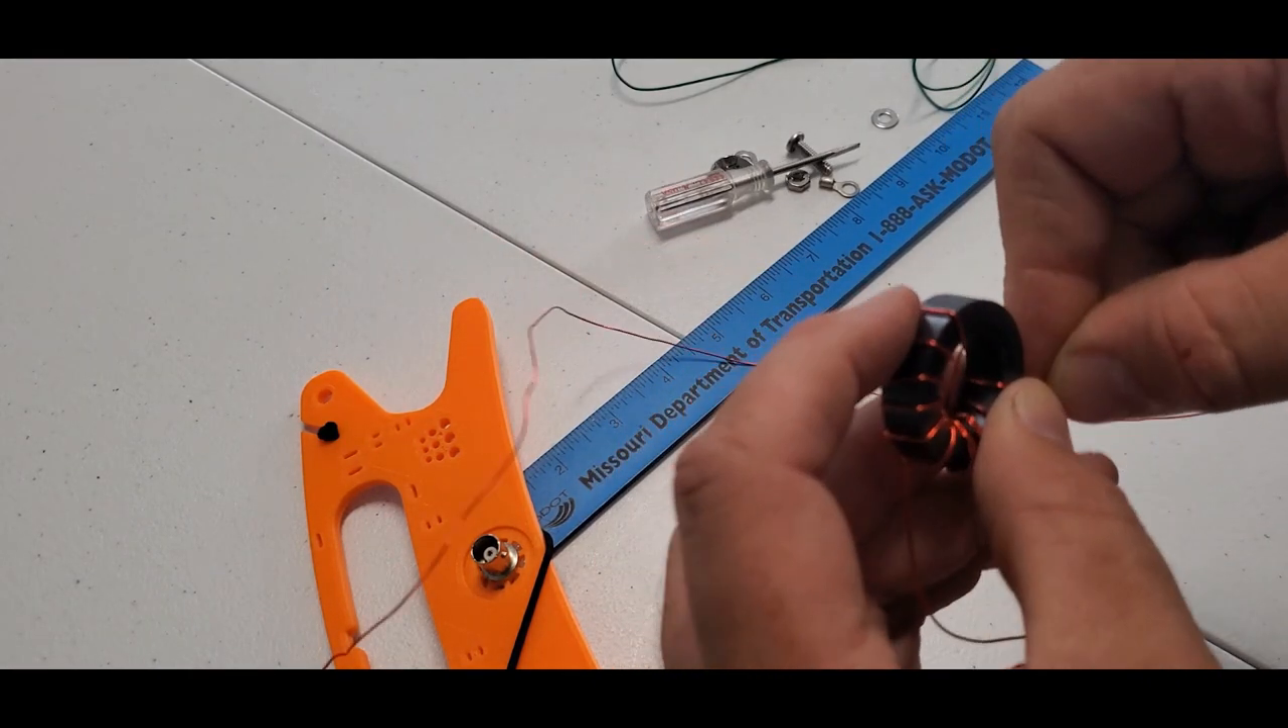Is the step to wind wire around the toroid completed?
No.